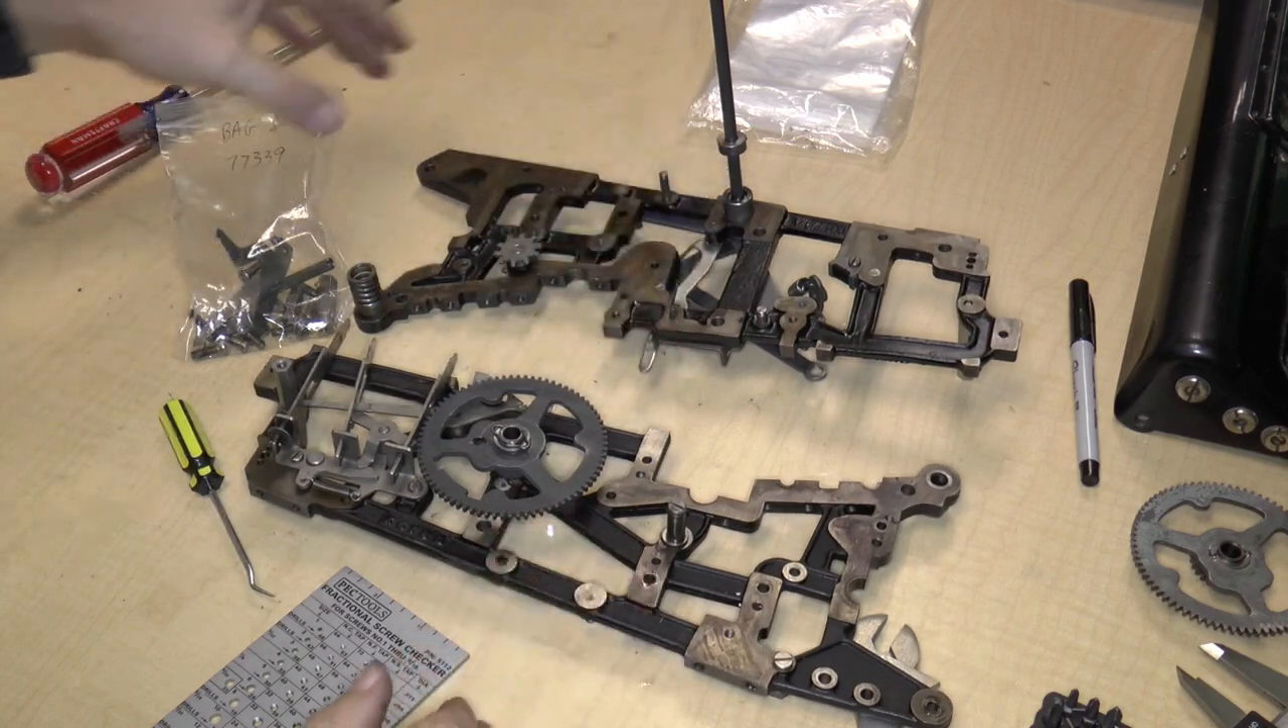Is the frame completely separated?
Yes.